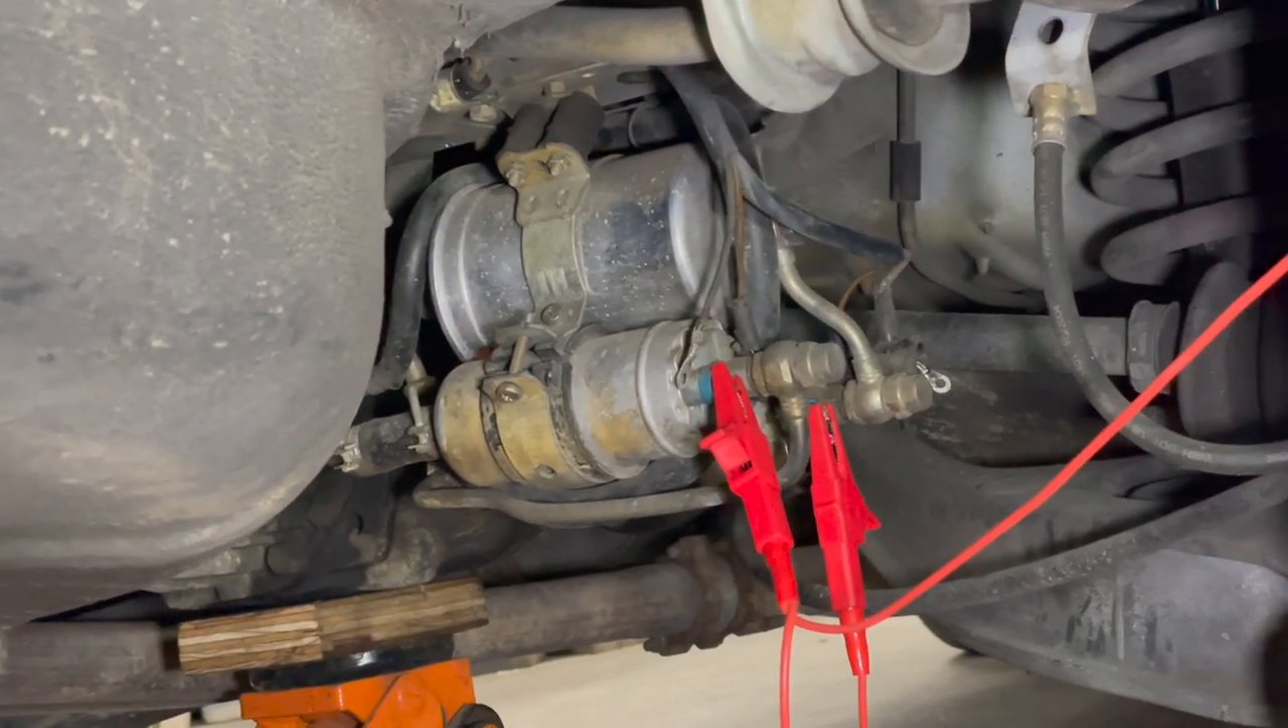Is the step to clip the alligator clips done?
Yes.